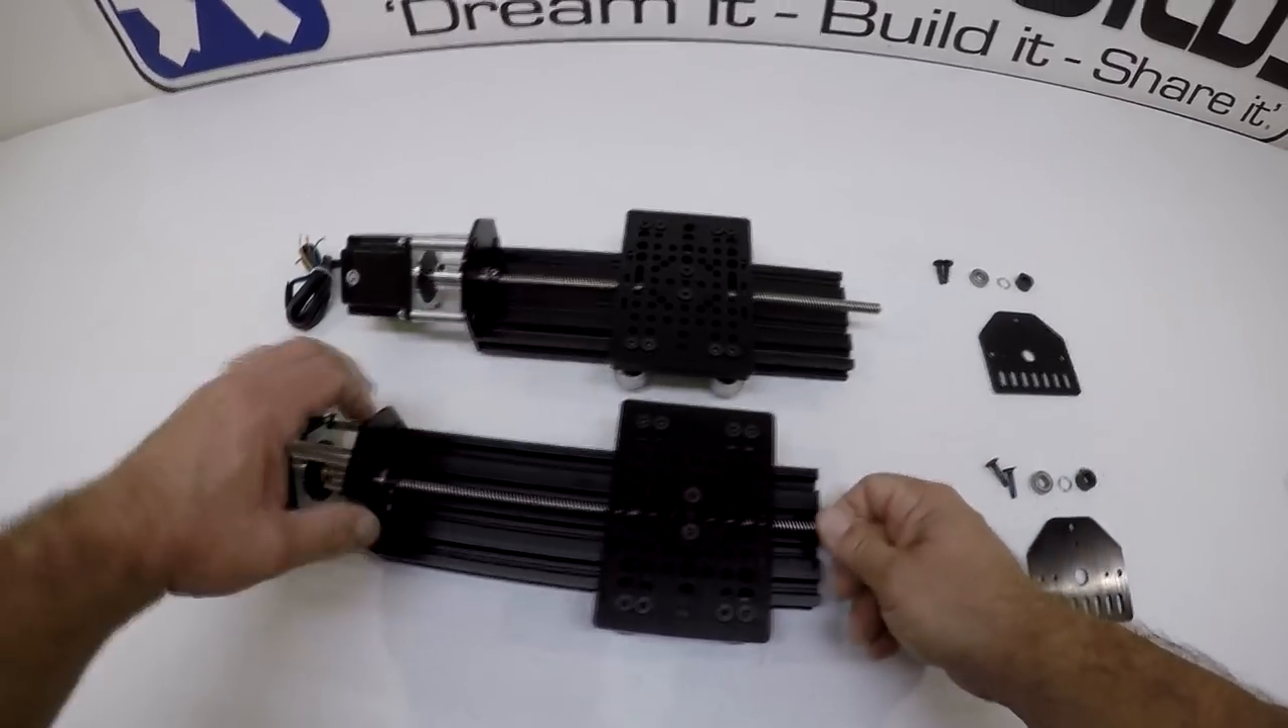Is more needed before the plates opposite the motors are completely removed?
No.